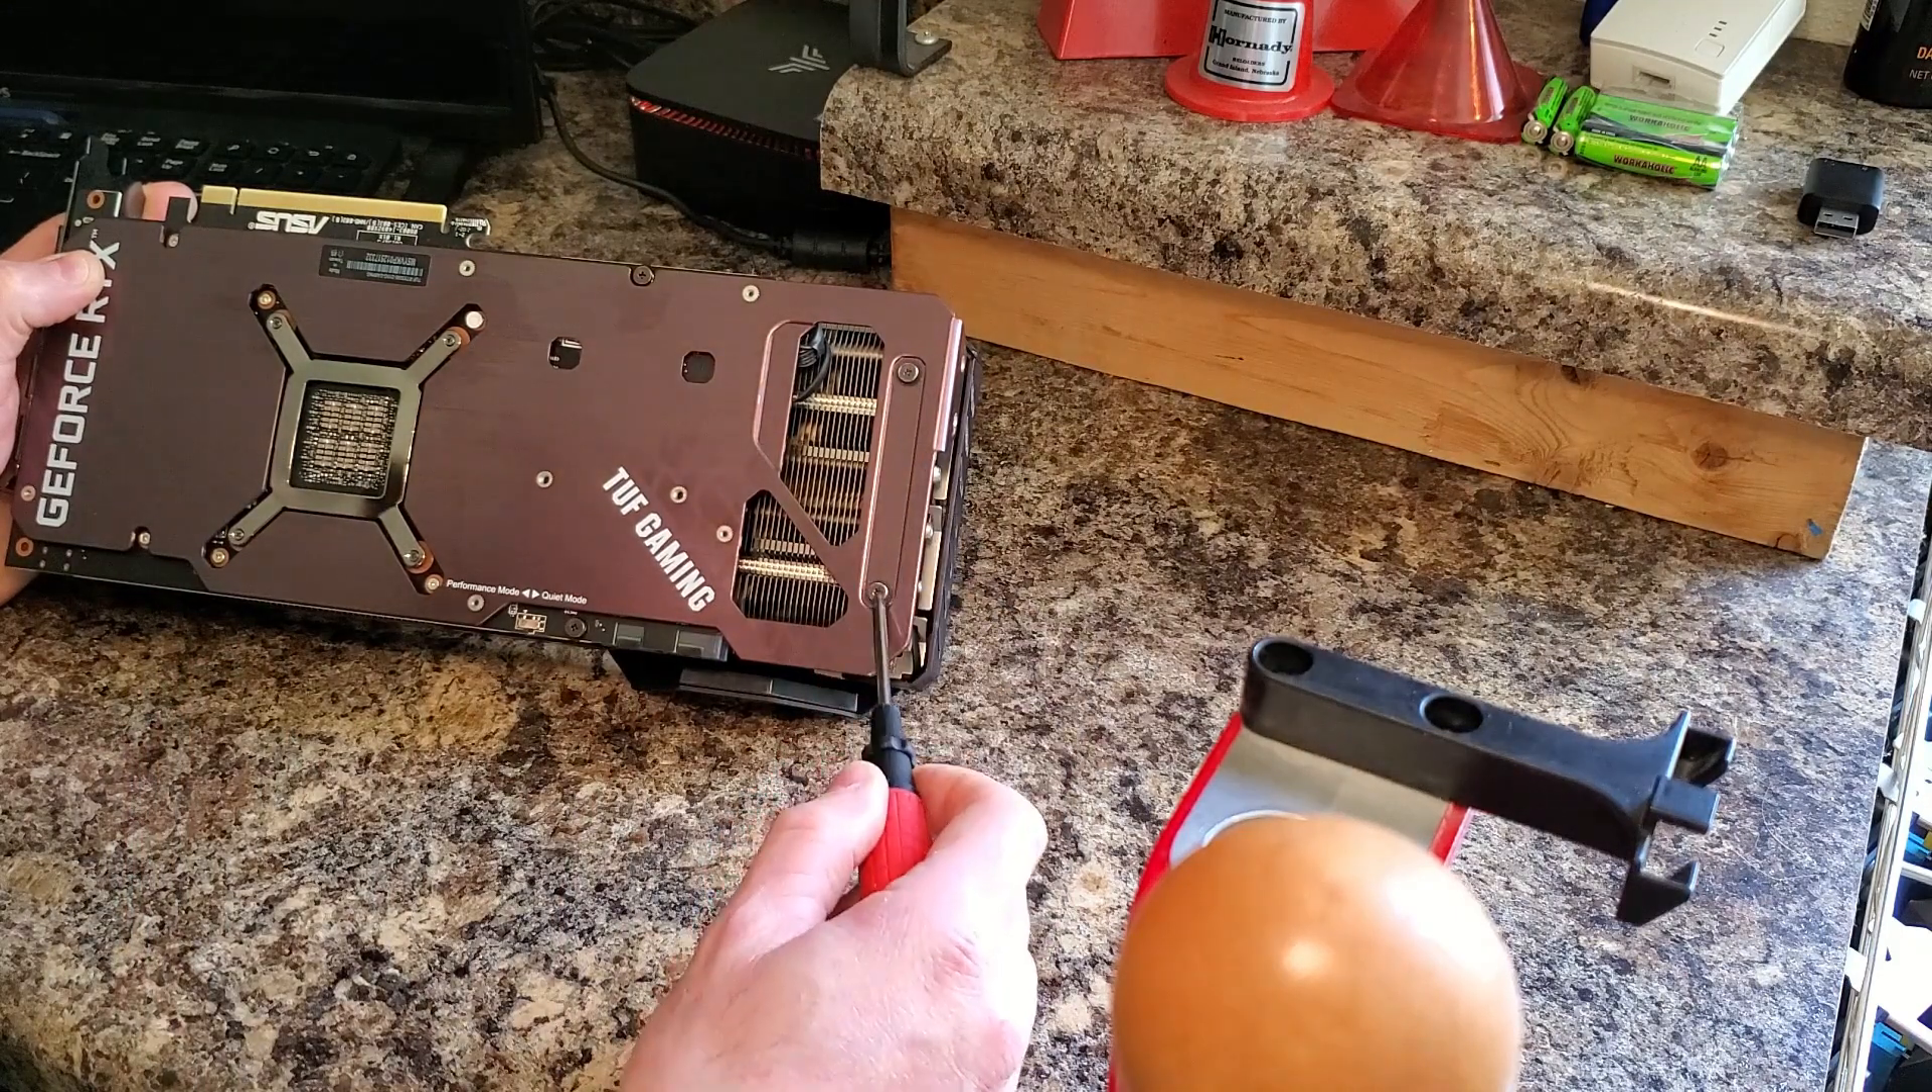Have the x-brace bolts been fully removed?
No.